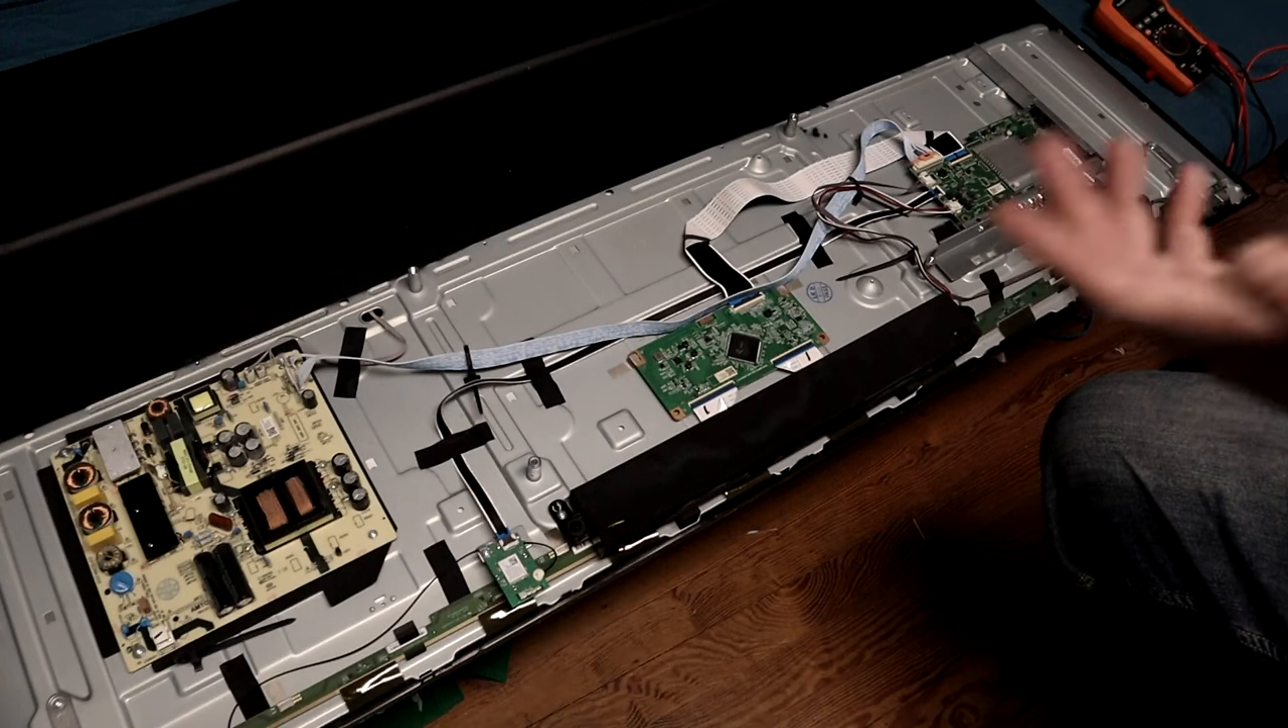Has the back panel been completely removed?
Yes.